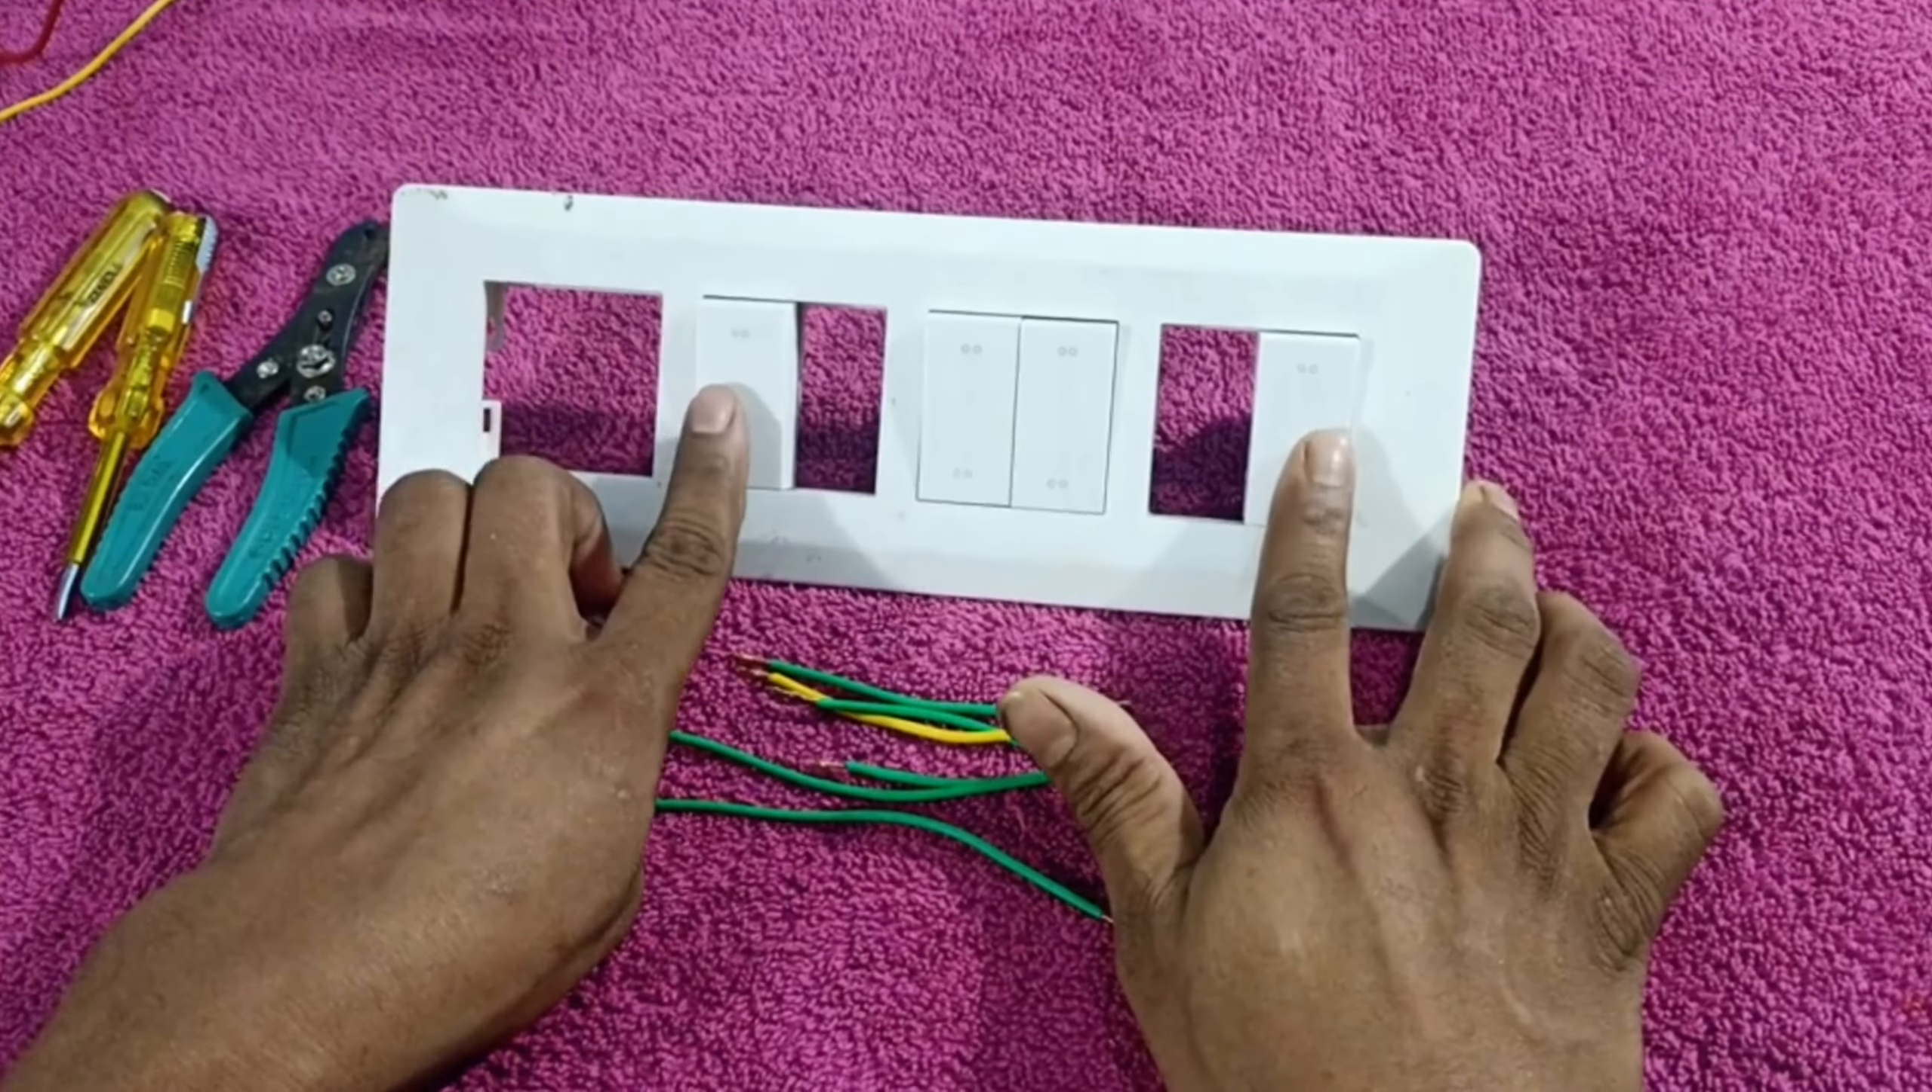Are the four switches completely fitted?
Yes.